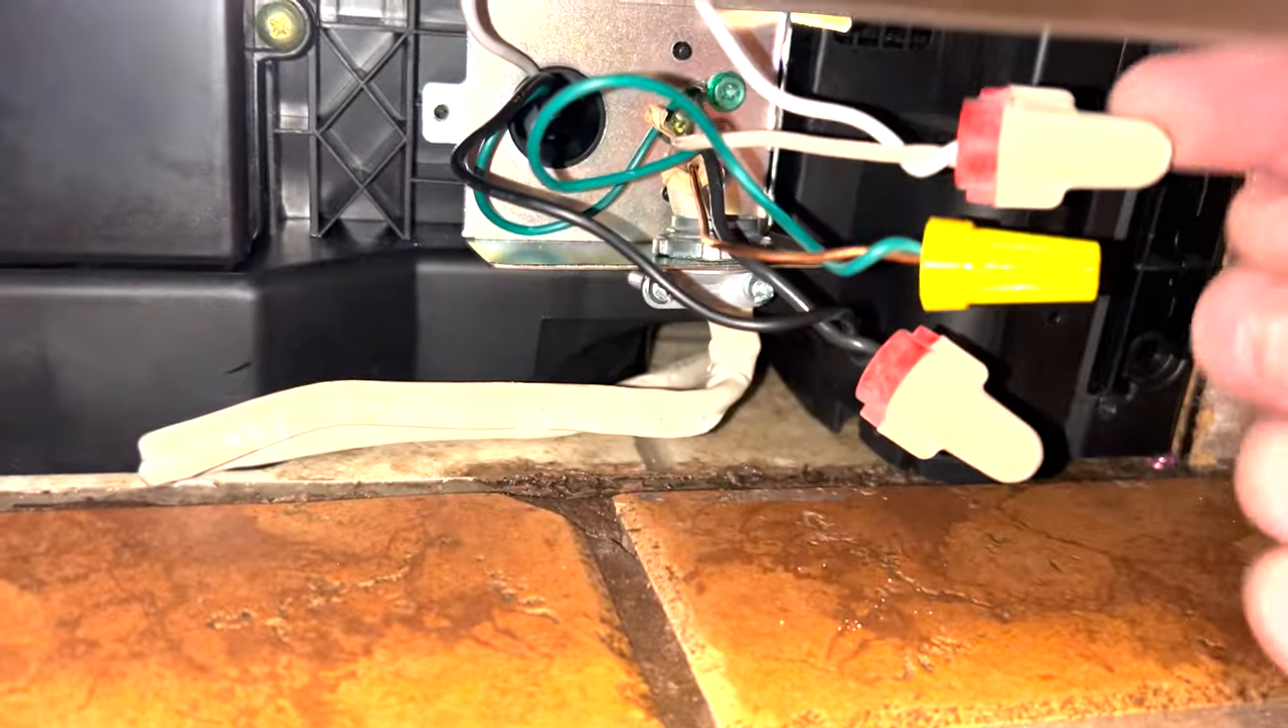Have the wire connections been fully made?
Yes.